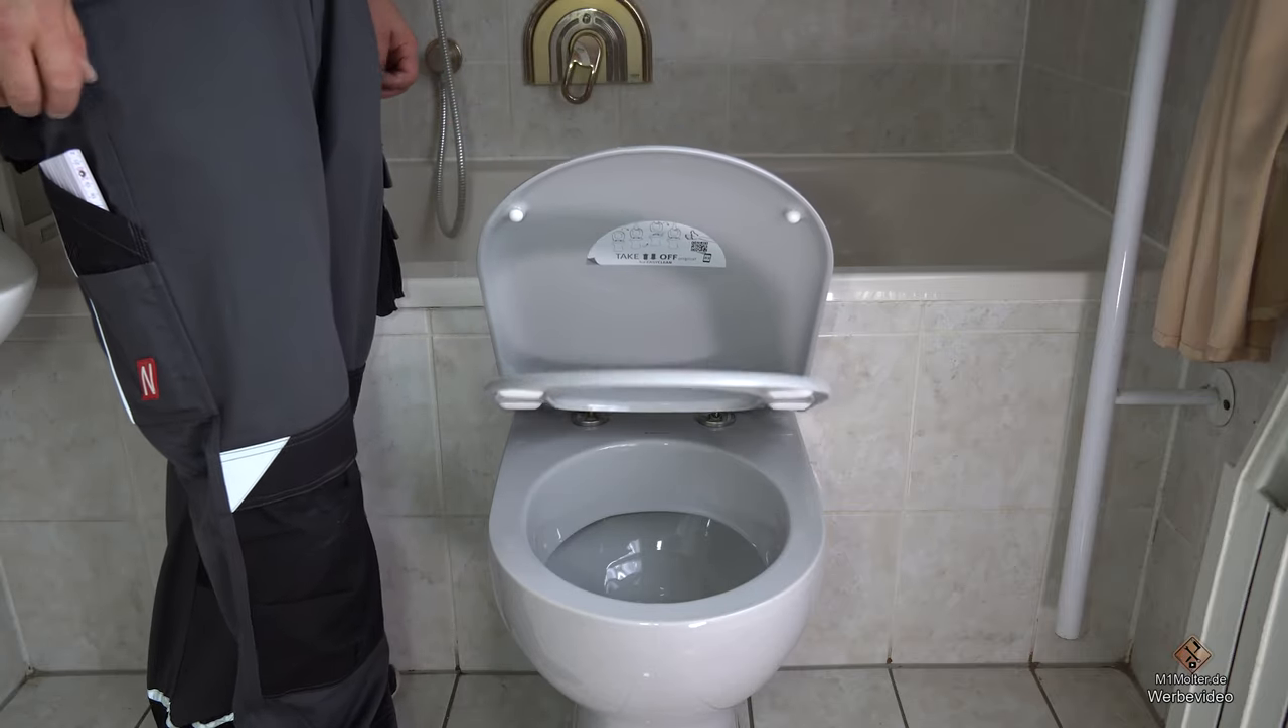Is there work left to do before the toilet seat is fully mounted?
No.